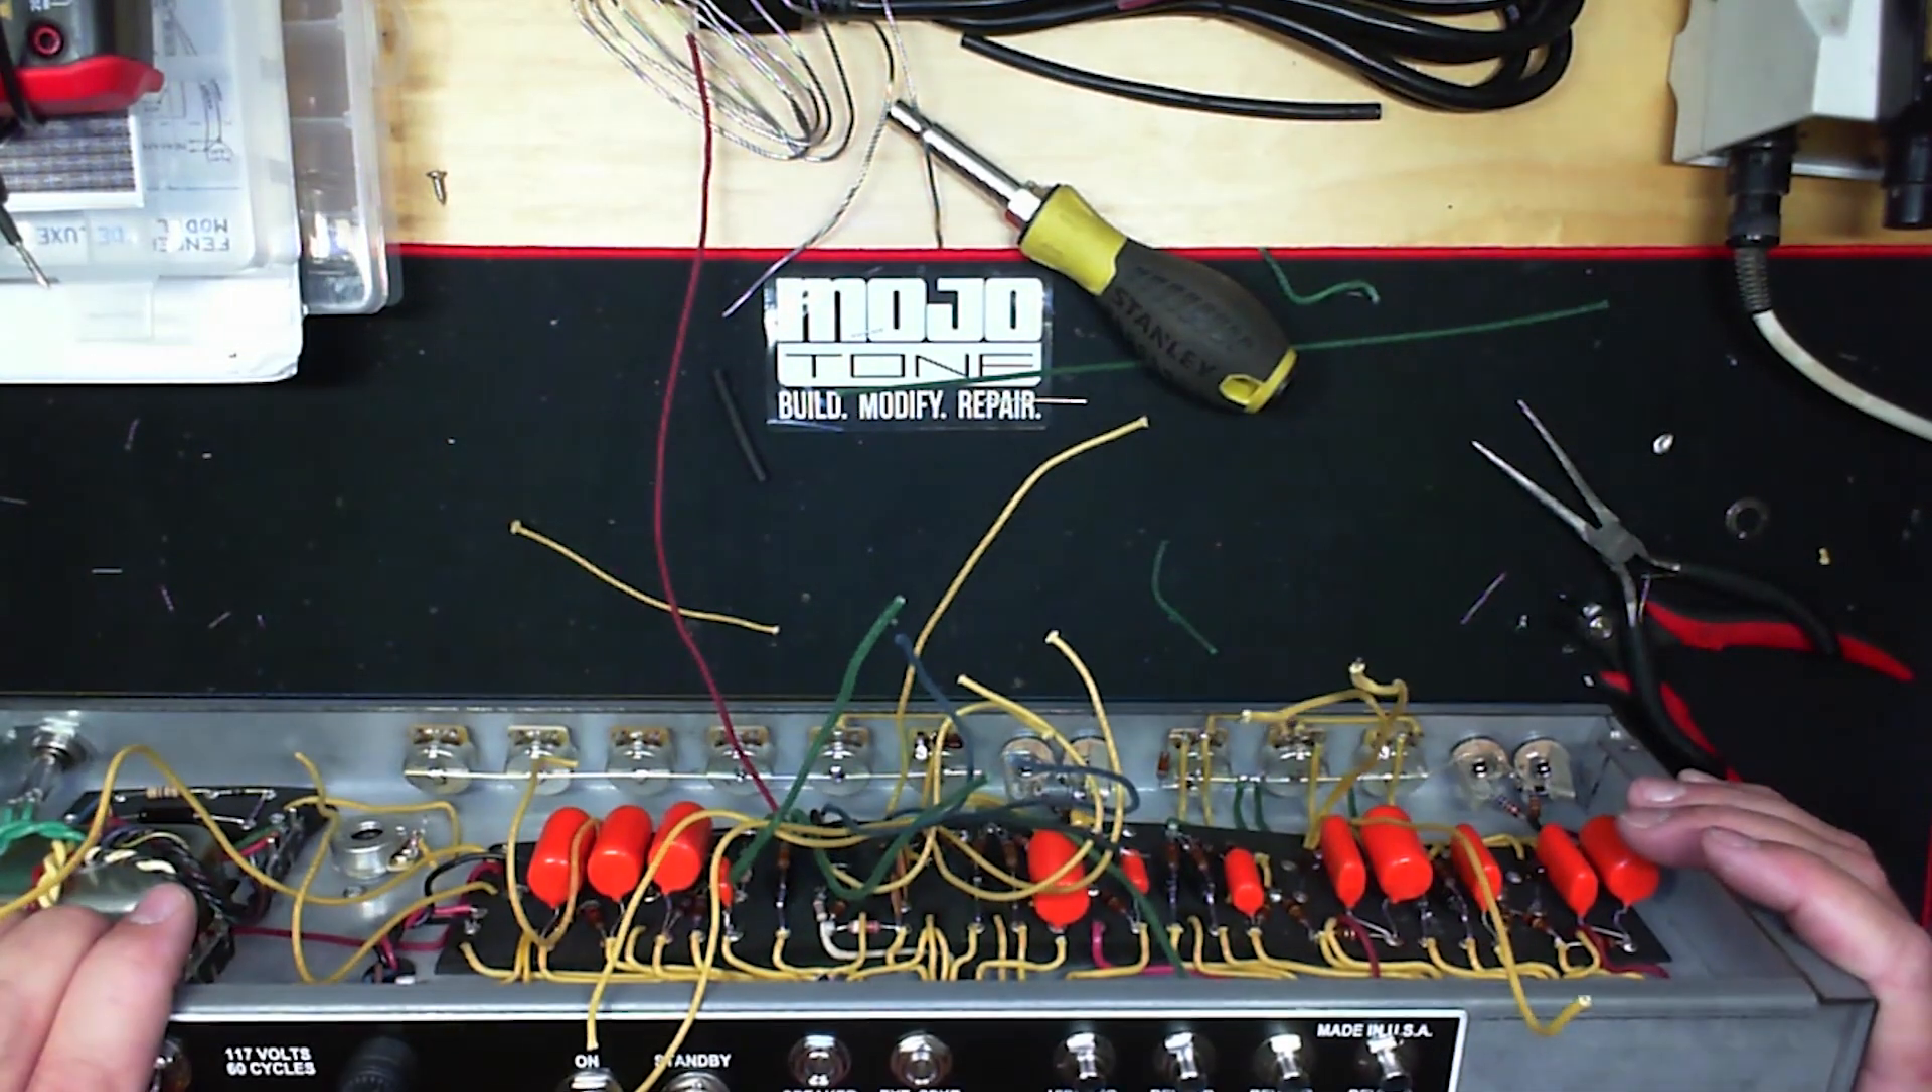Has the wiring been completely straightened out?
No.